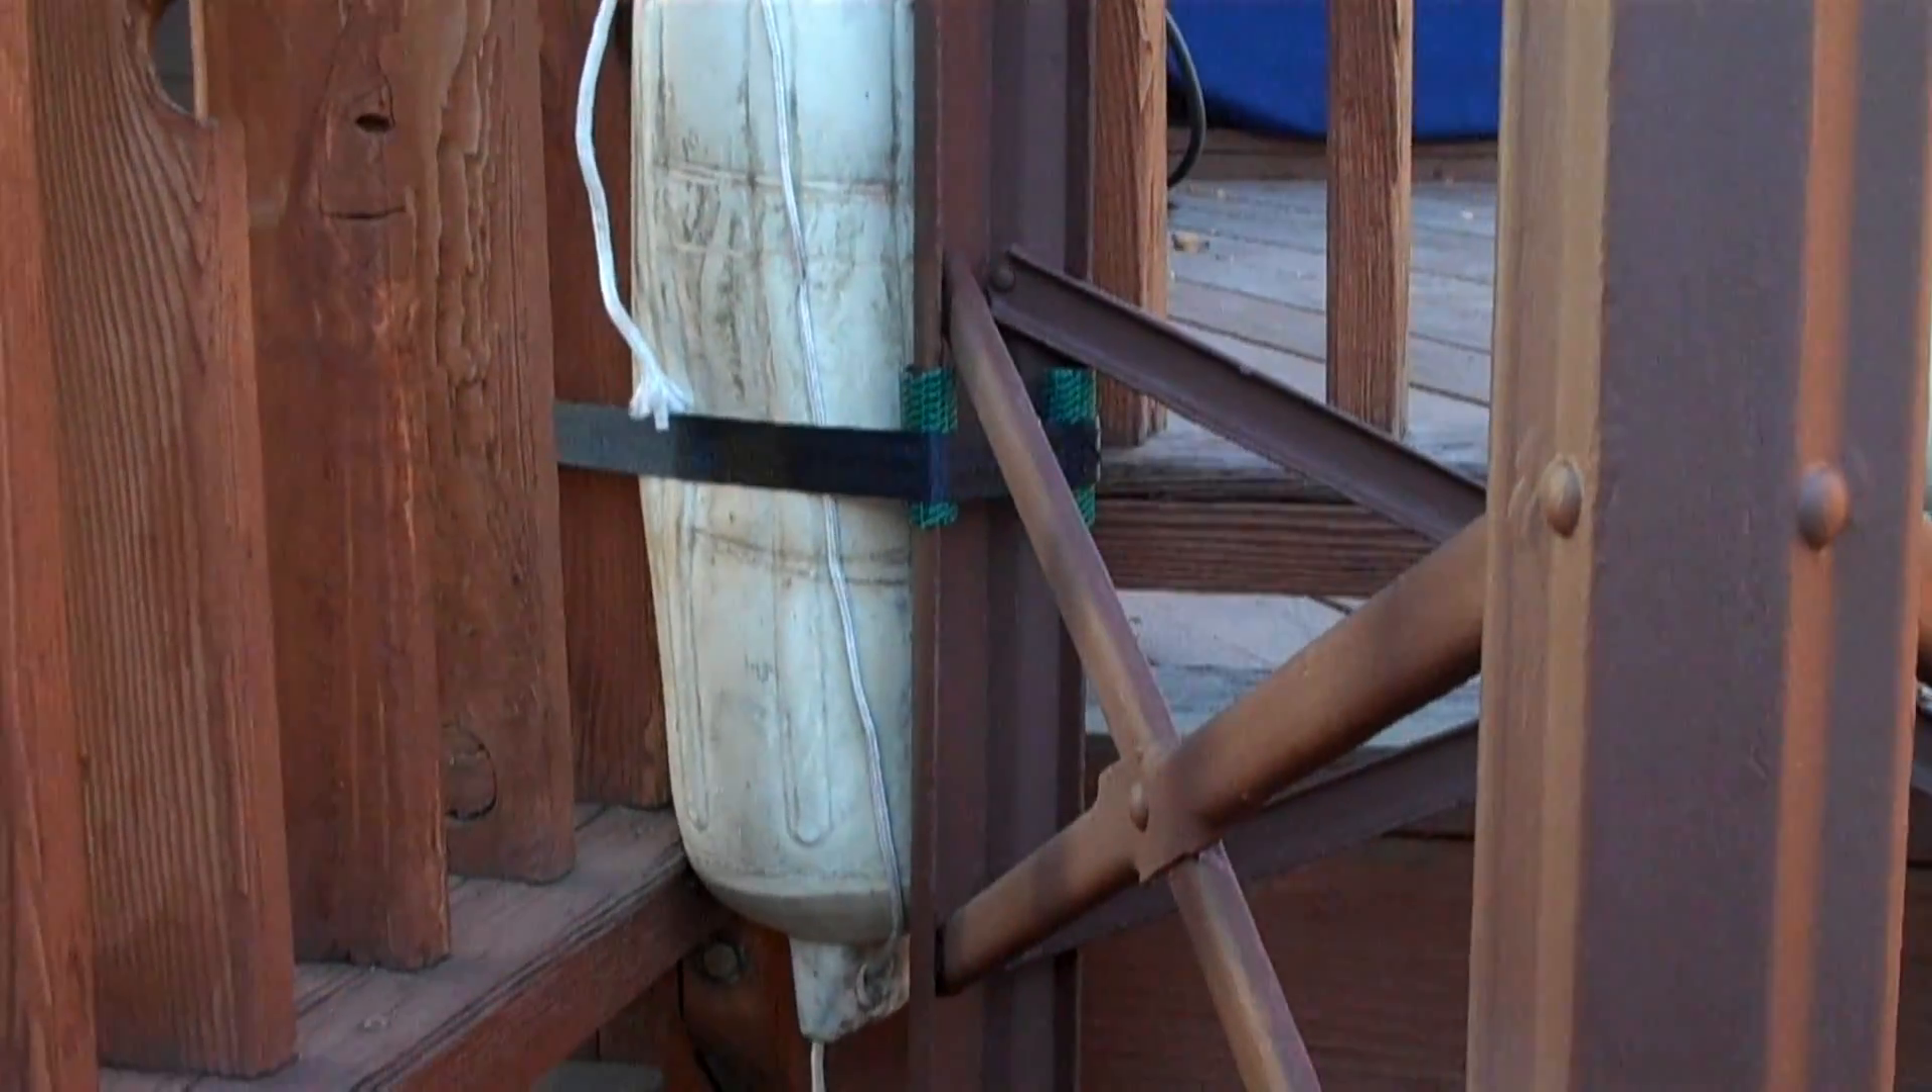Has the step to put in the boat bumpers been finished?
Yes.